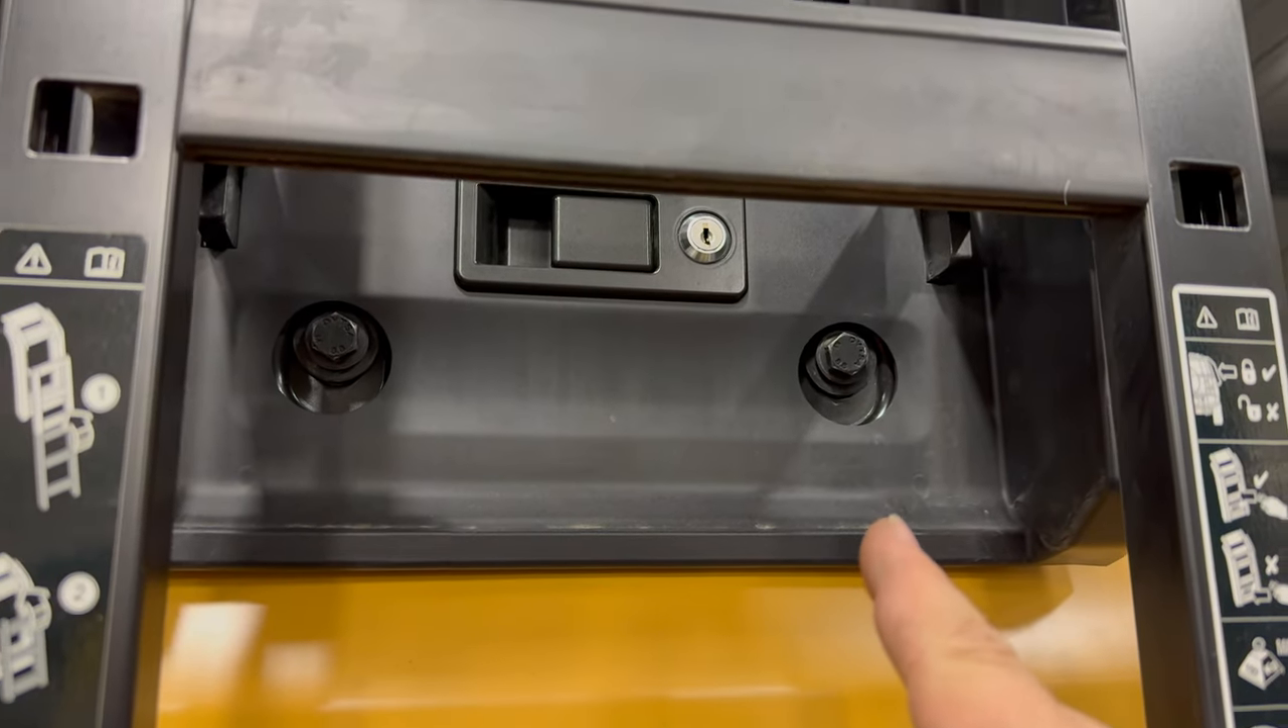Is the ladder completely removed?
No.